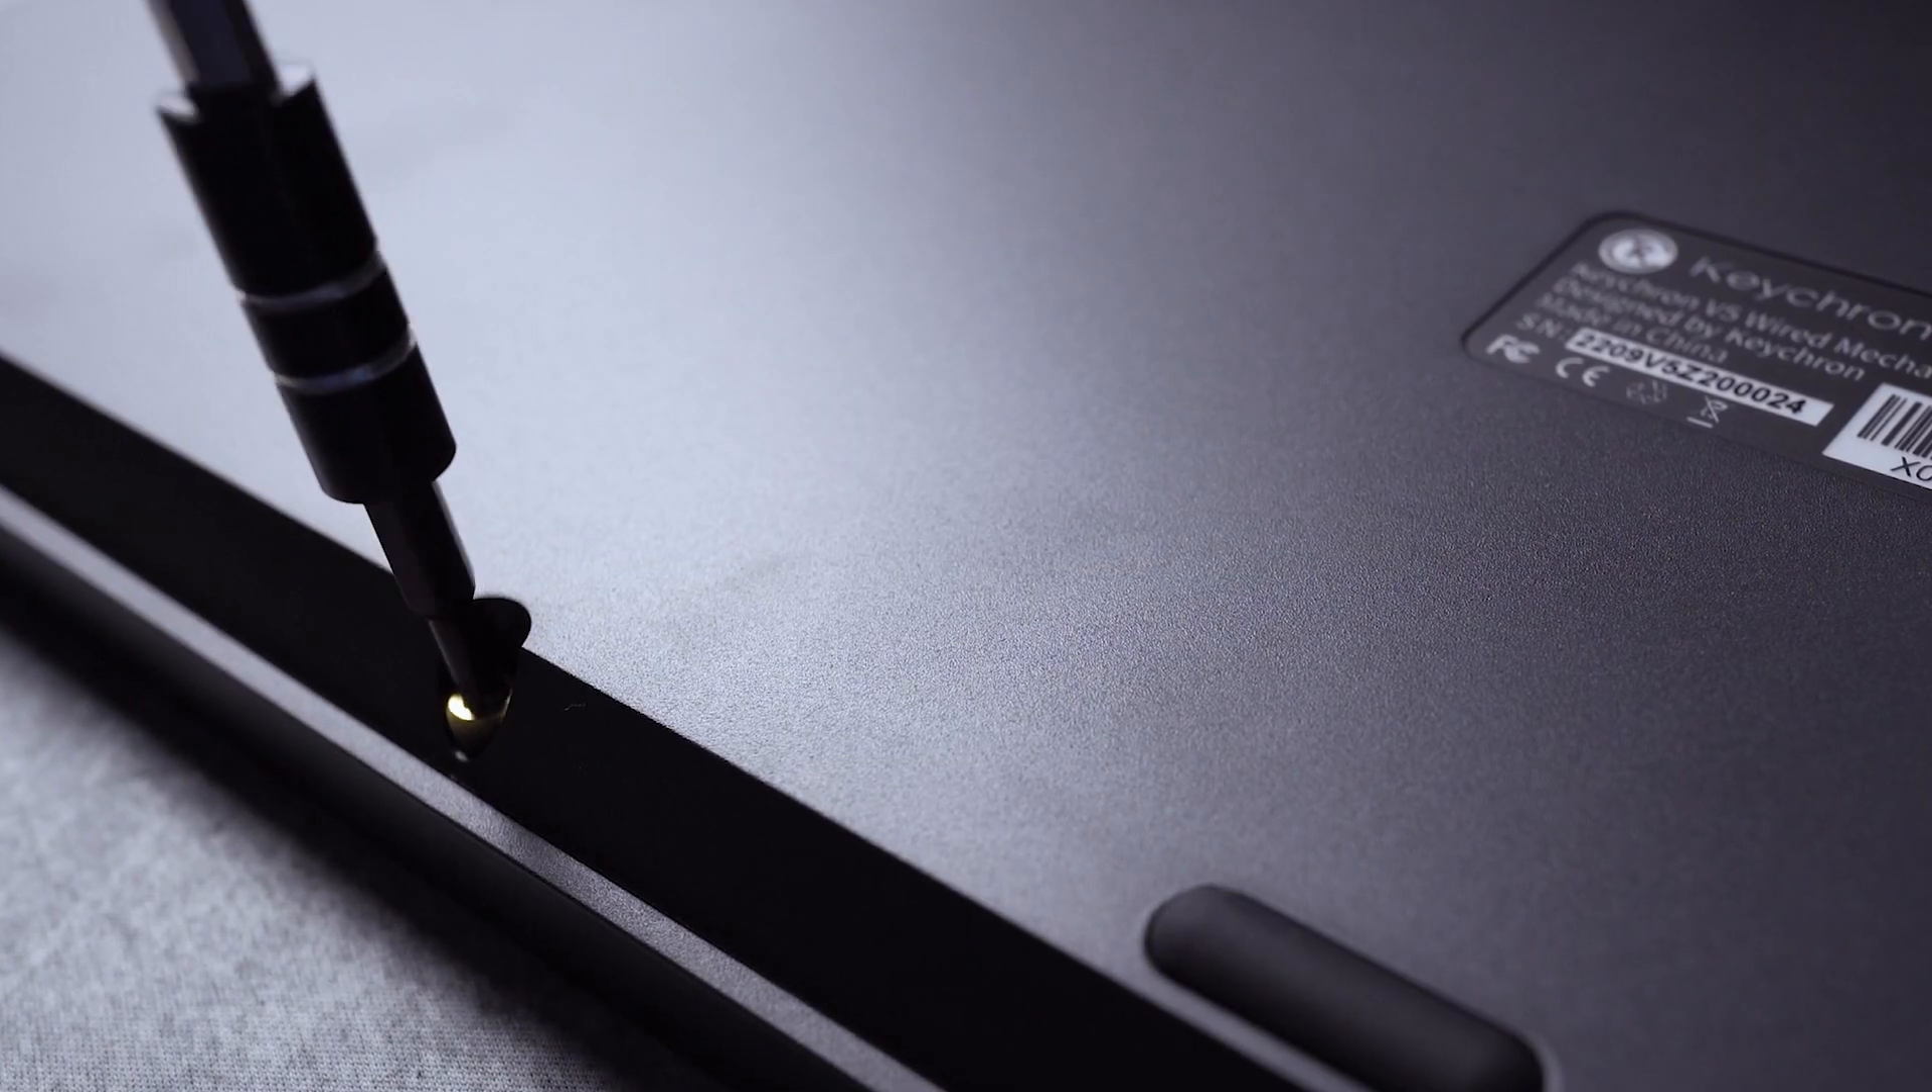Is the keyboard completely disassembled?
No.